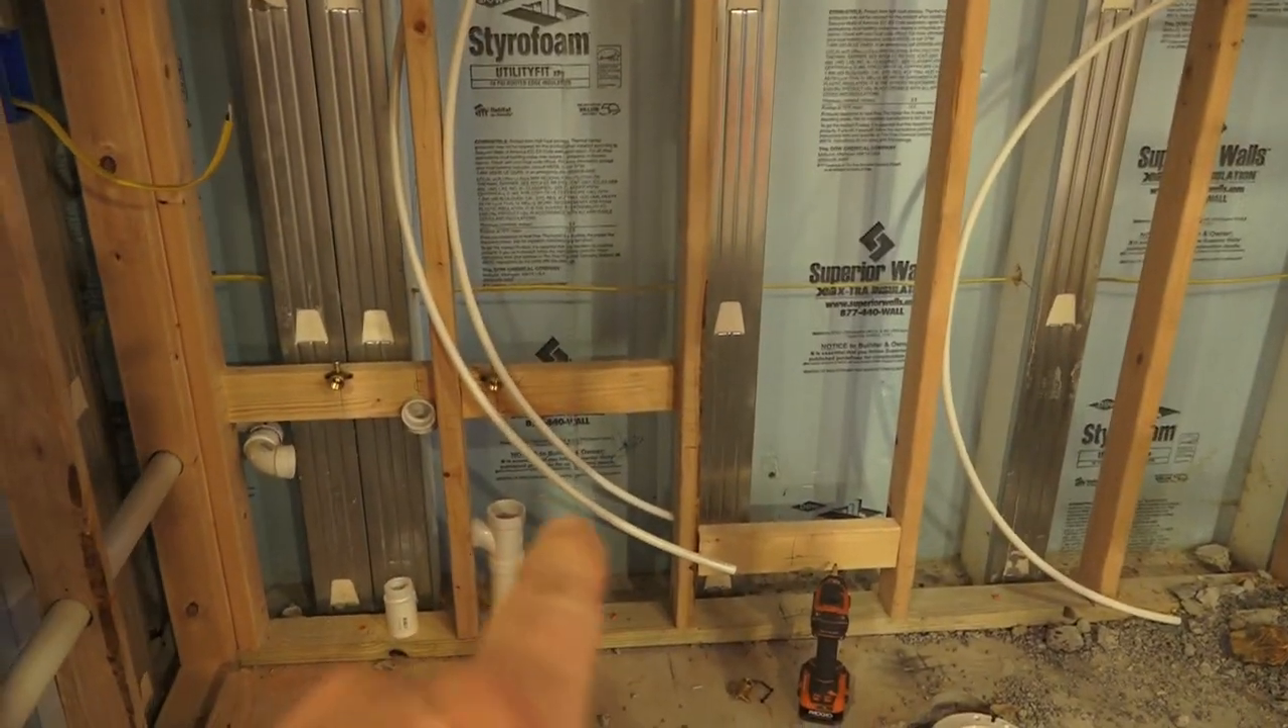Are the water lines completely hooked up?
No.